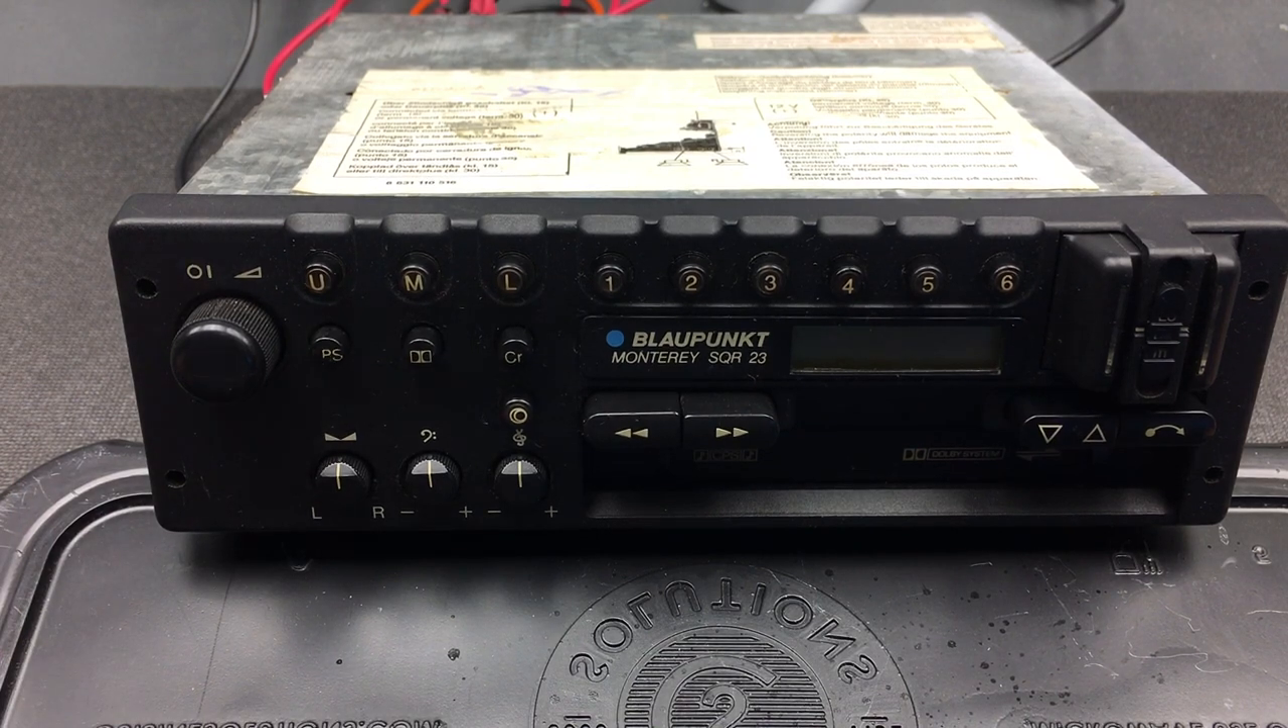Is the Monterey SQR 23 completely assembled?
Yes.